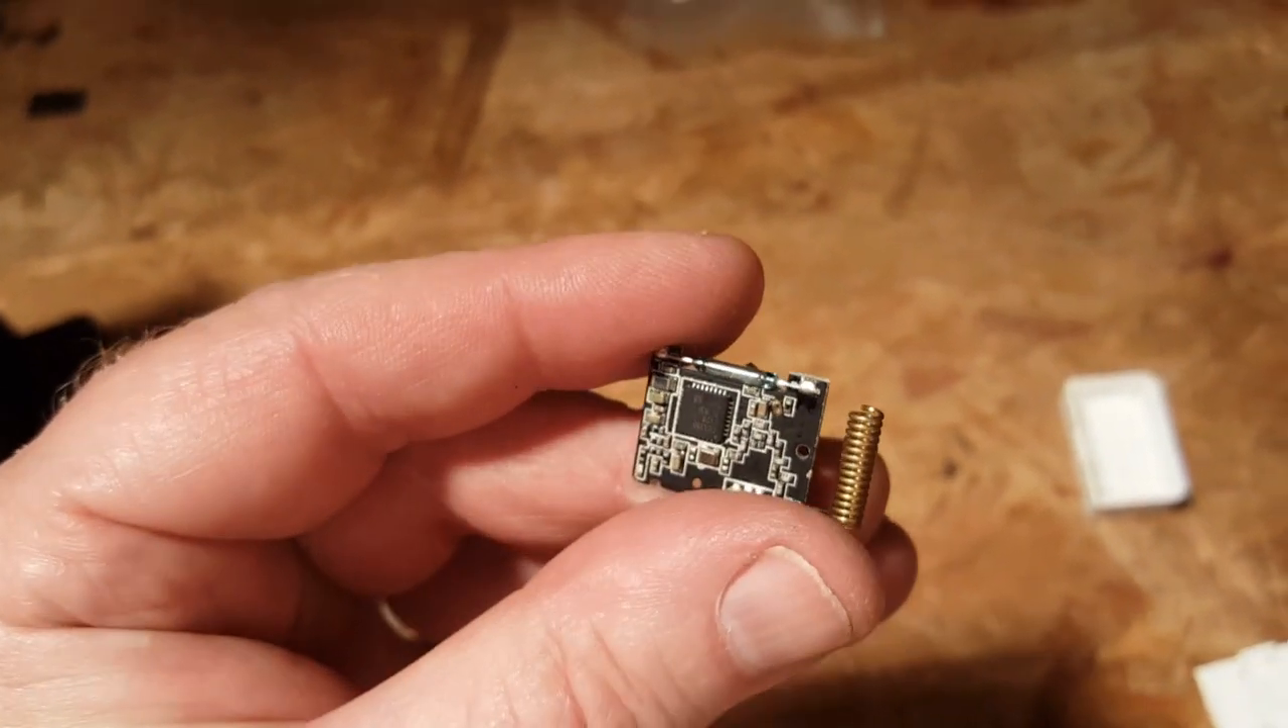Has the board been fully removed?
Yes.